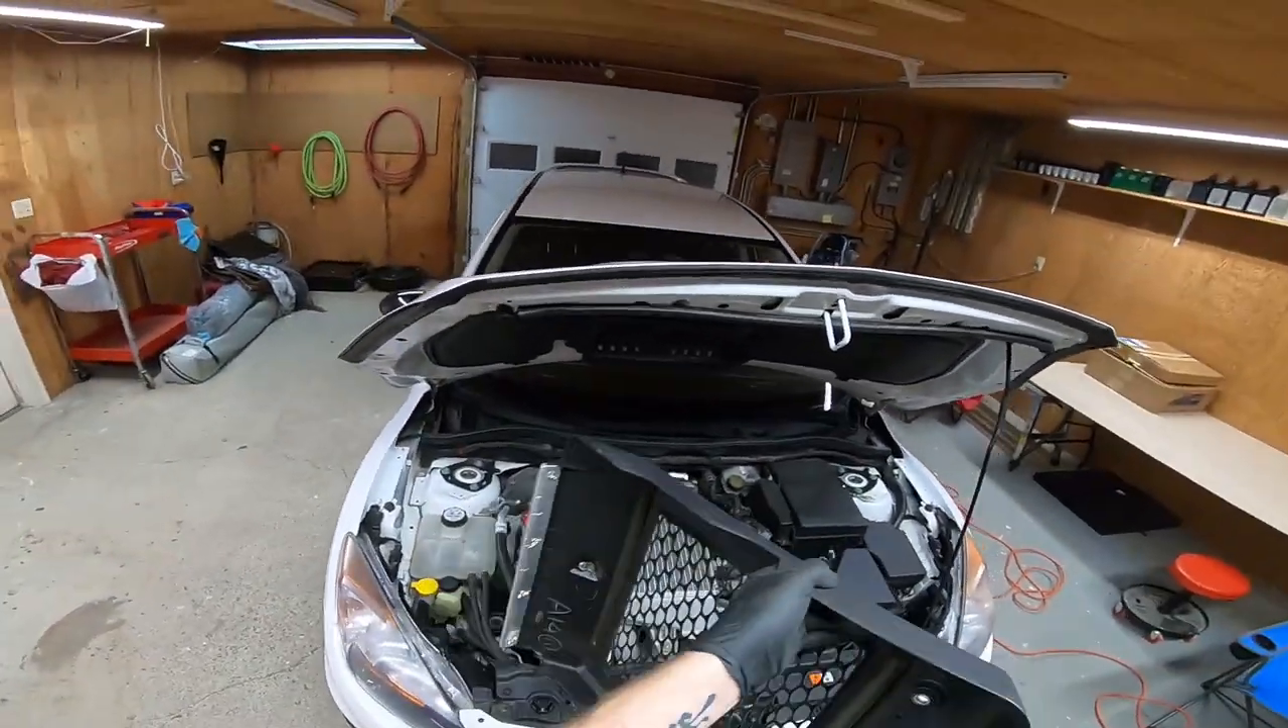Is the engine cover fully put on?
No.